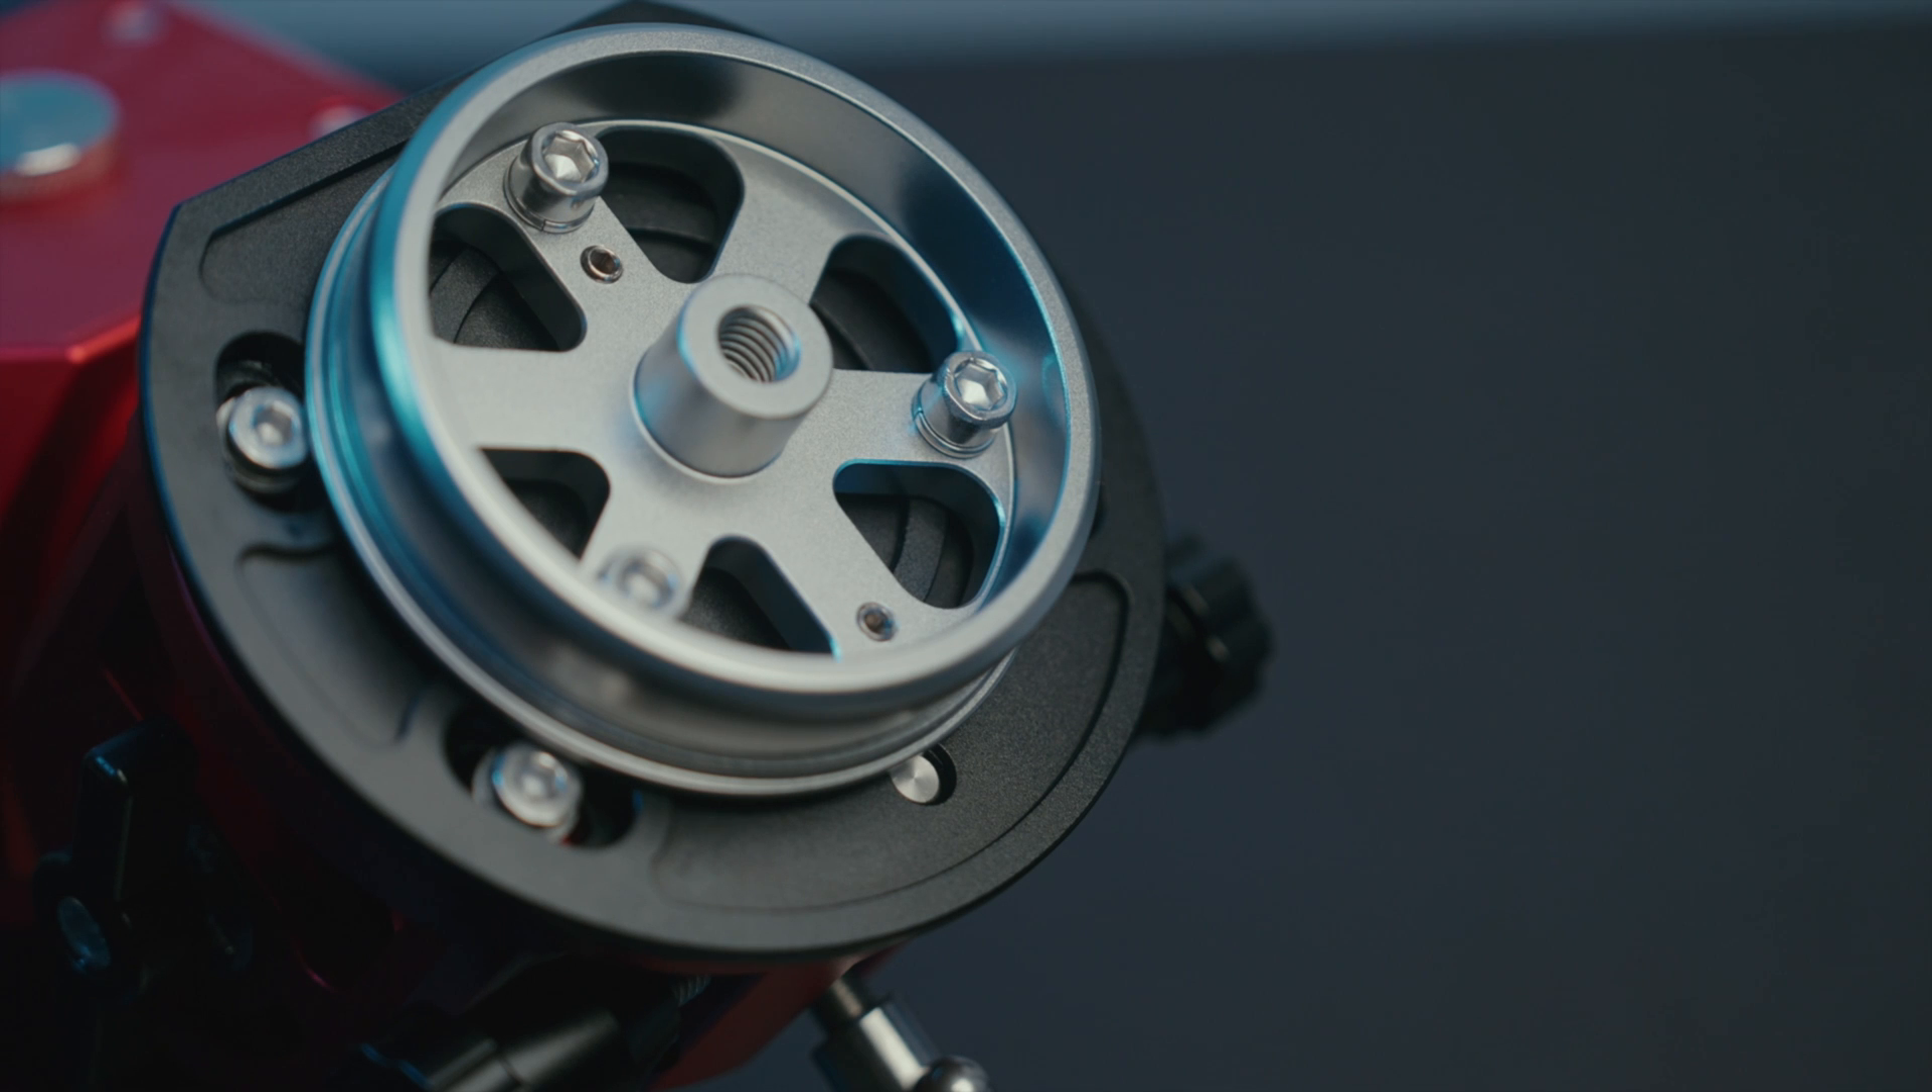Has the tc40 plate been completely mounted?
Yes.